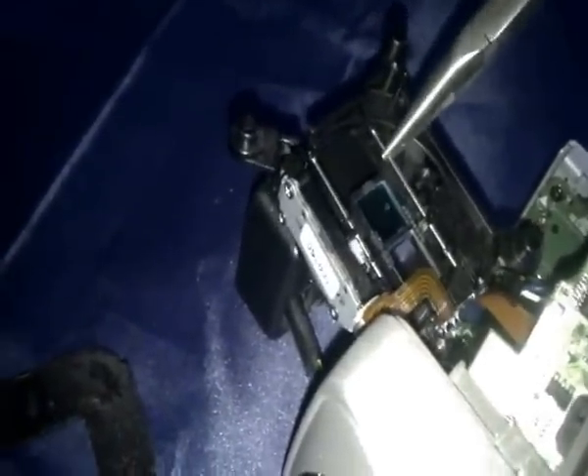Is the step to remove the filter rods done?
No.